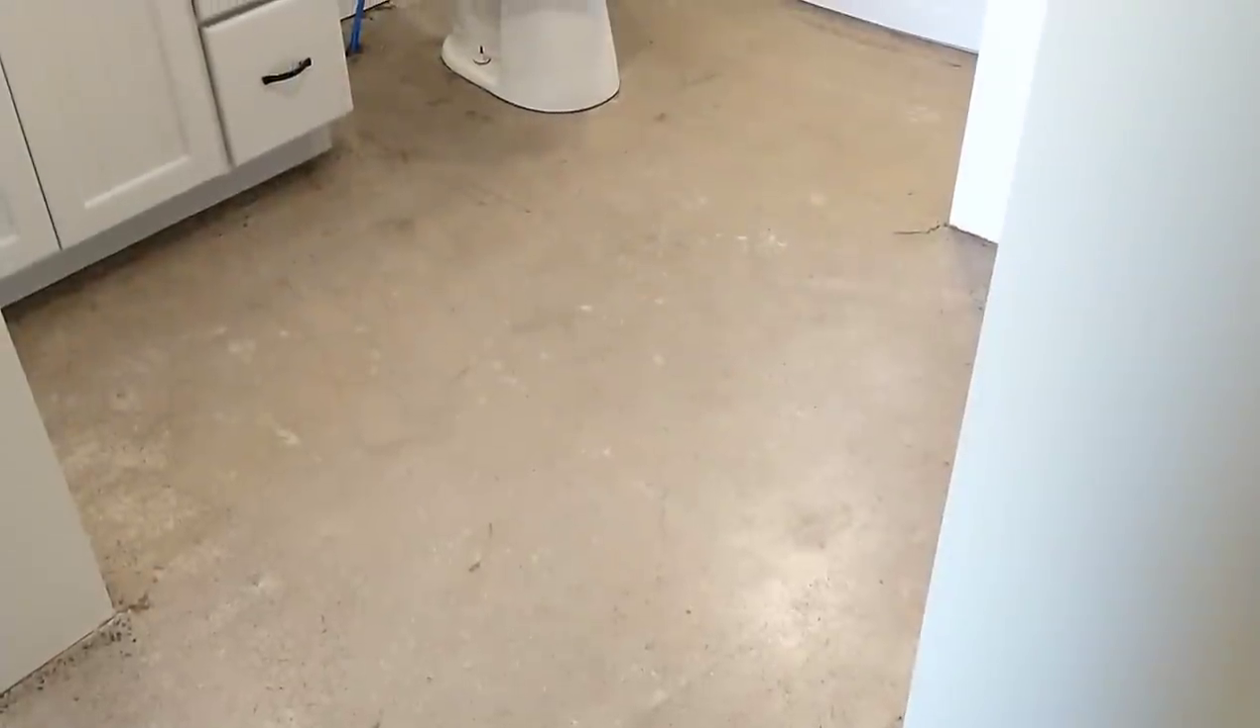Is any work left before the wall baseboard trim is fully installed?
Yes.